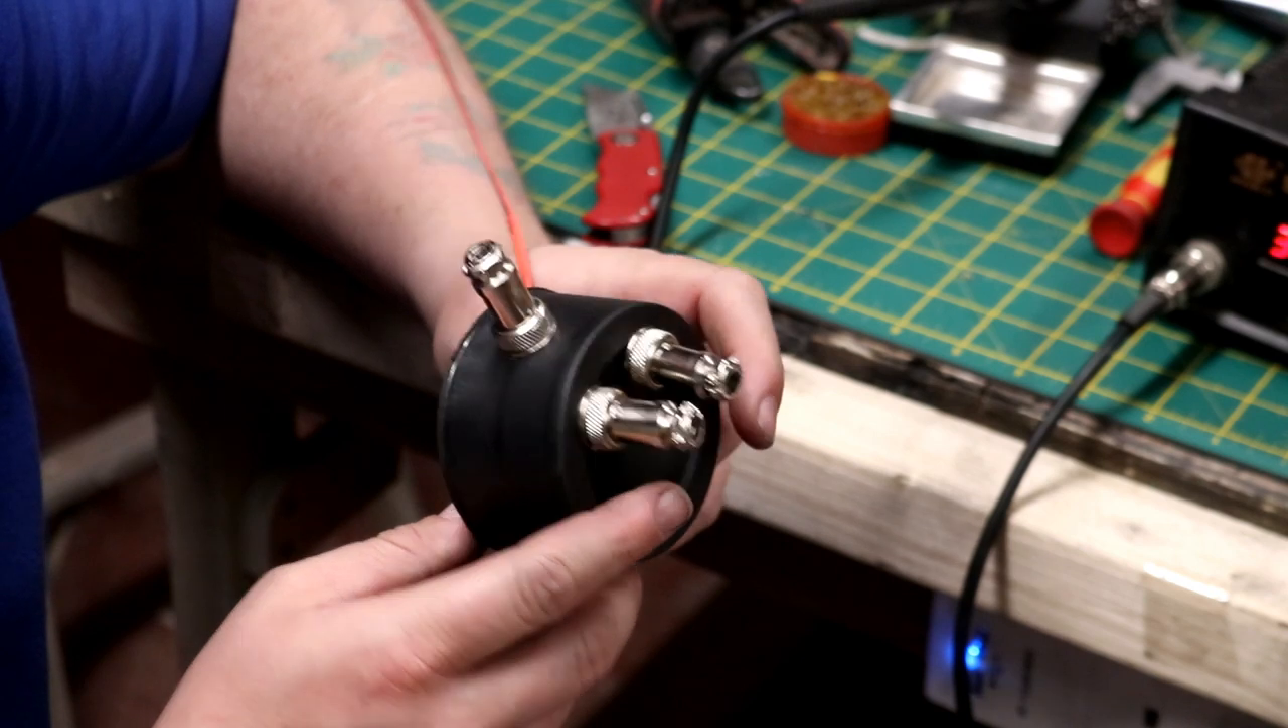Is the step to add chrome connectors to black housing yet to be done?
No.